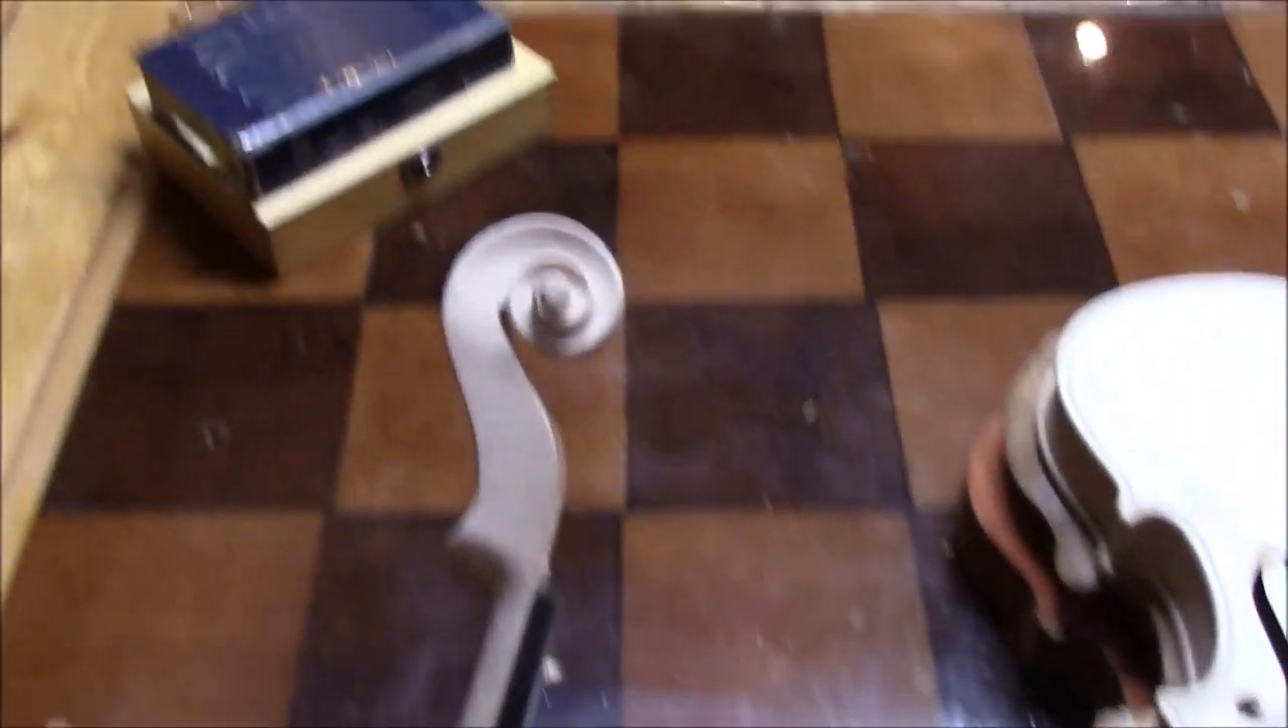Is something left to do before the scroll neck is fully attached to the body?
Yes.